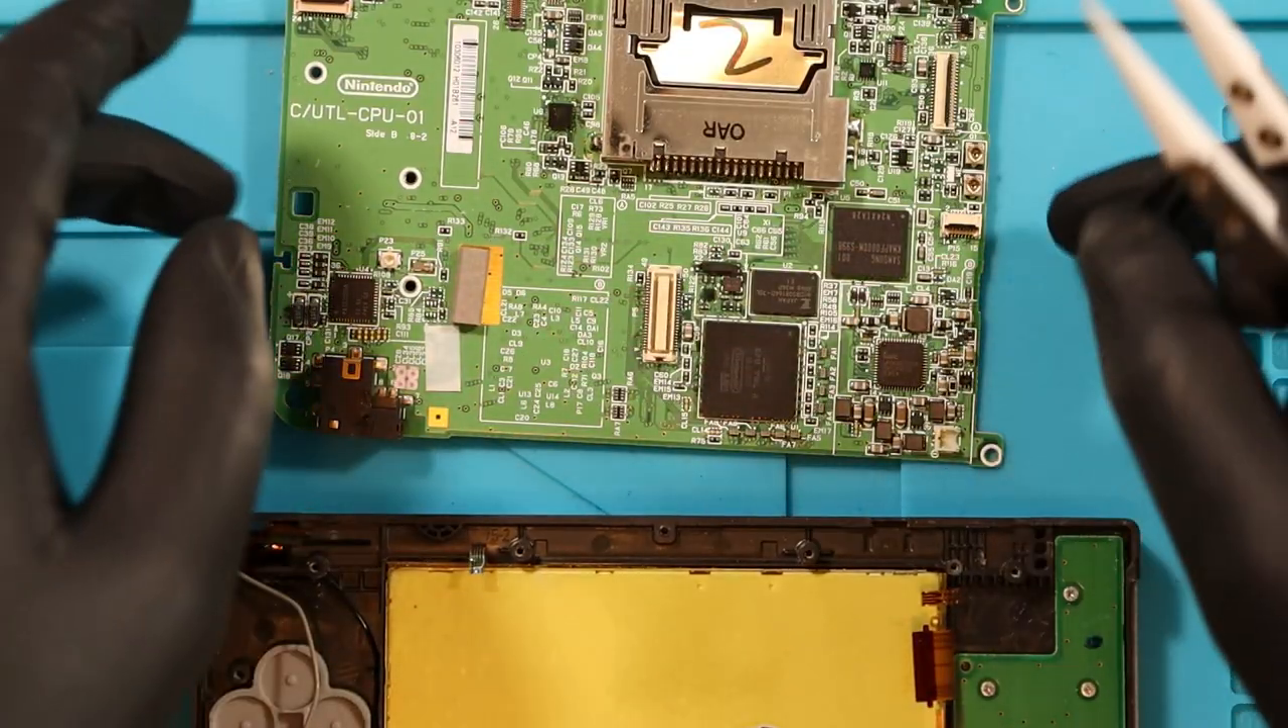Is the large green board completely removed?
Yes.